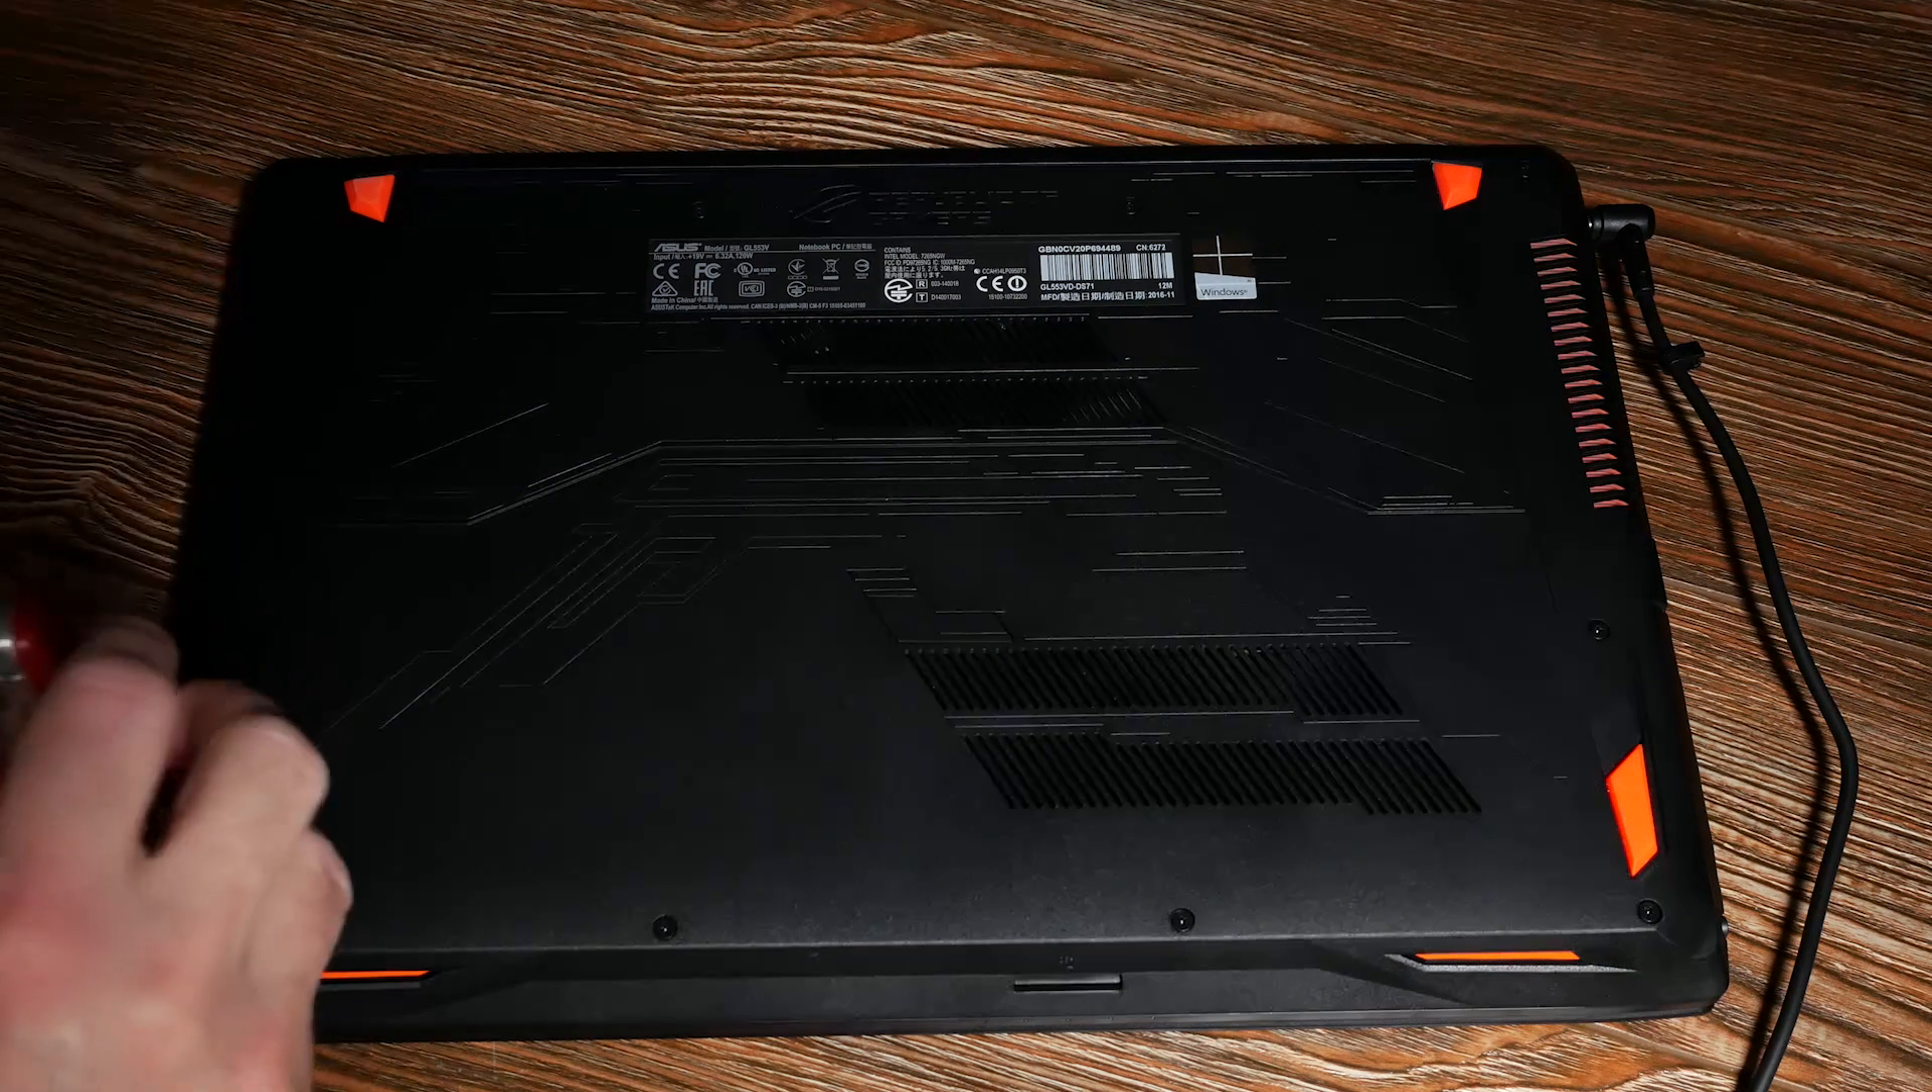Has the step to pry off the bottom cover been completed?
No.